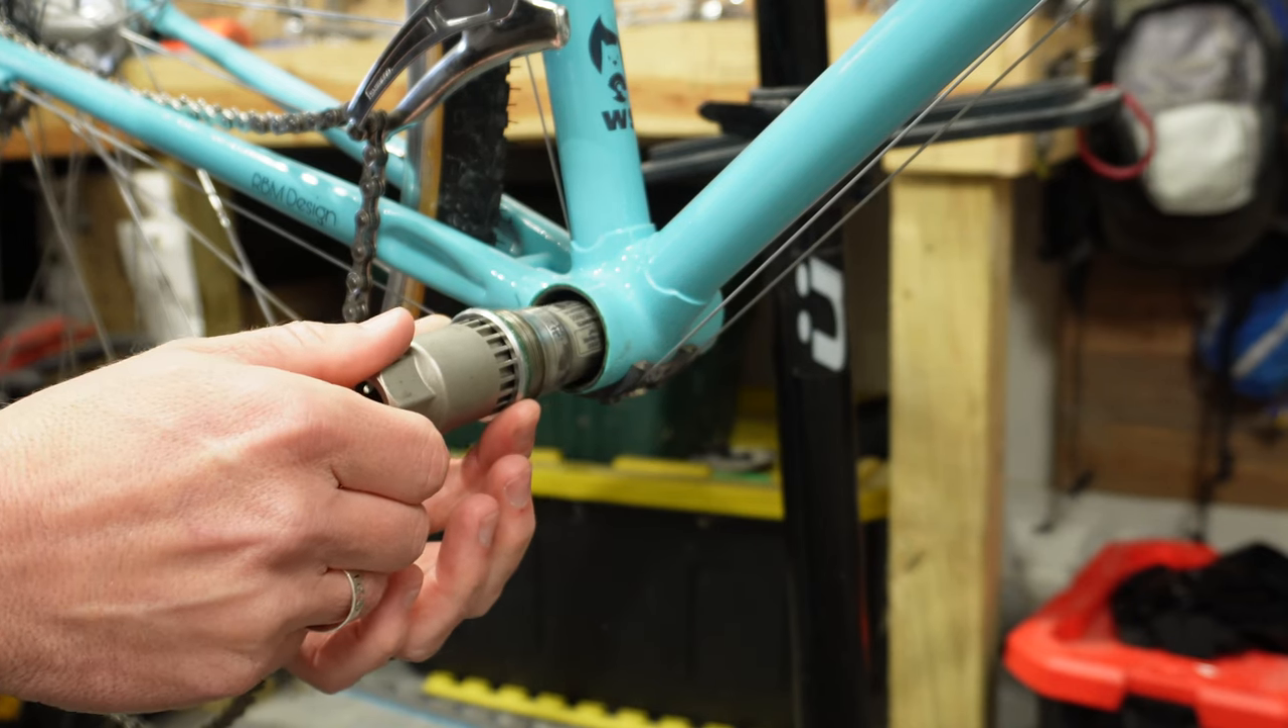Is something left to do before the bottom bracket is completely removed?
Yes.